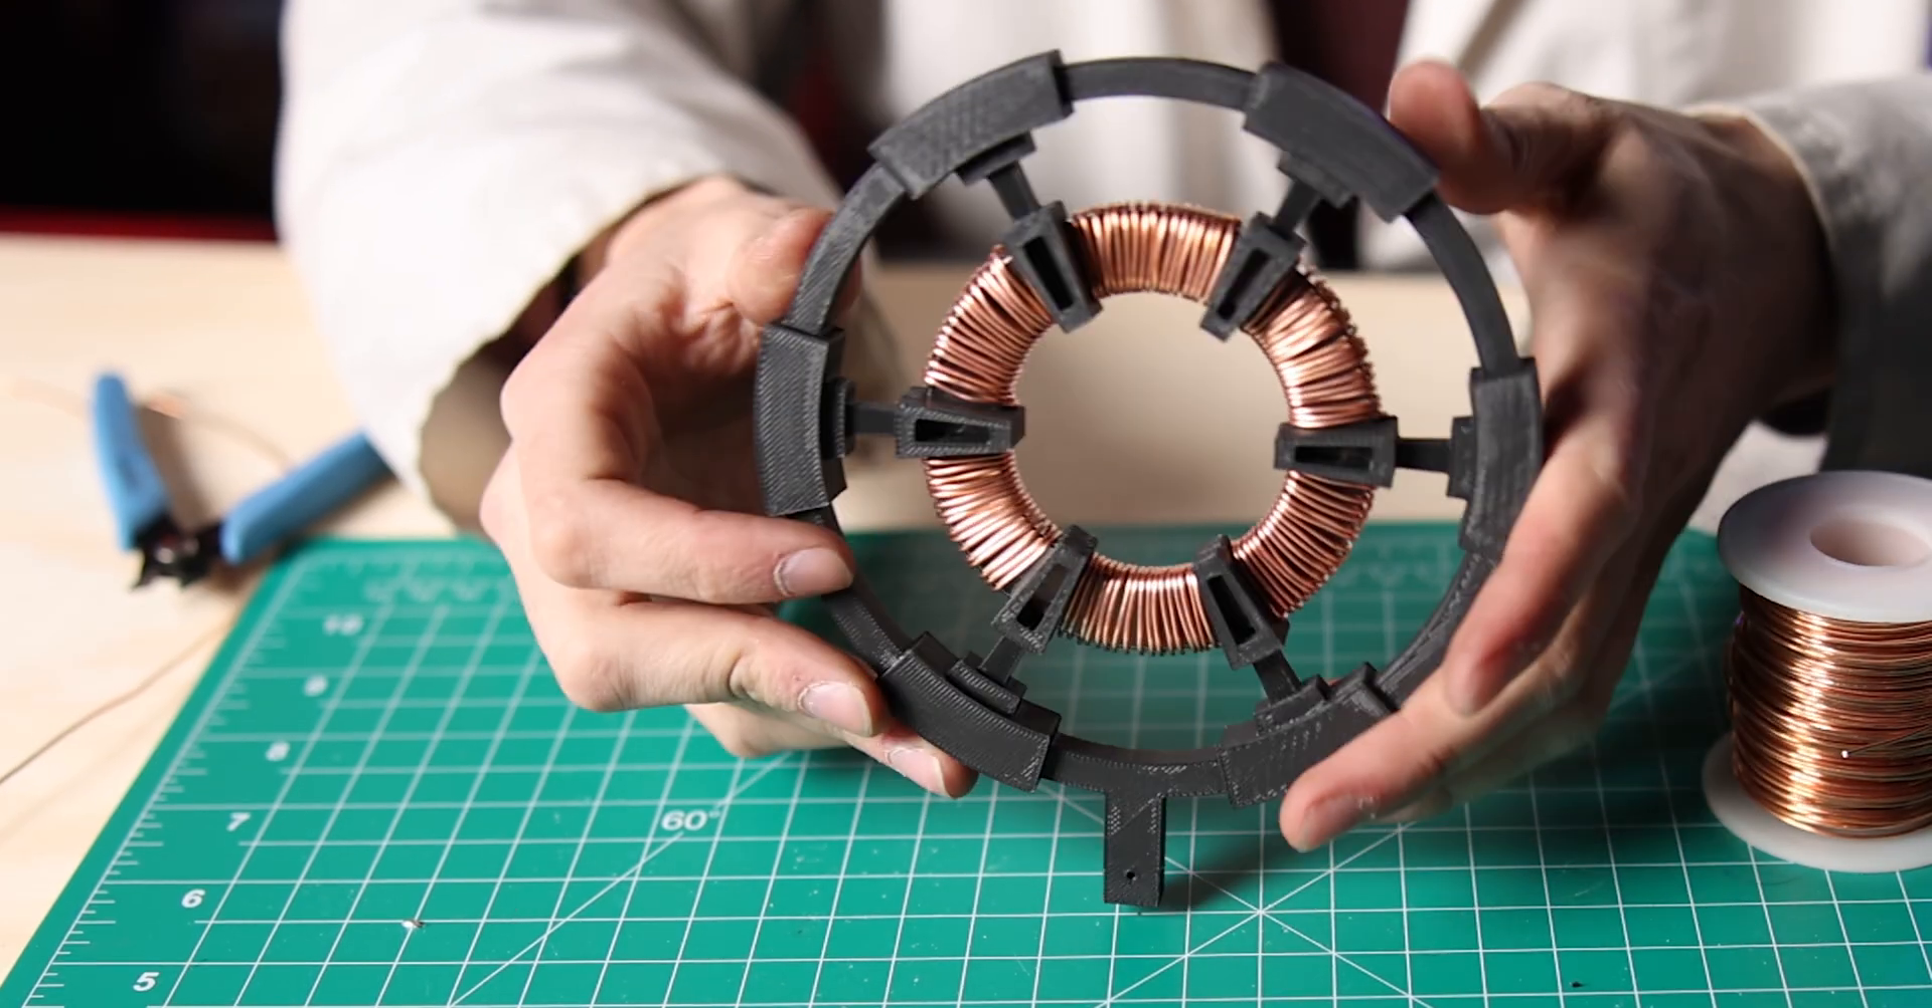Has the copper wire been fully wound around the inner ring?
Yes.